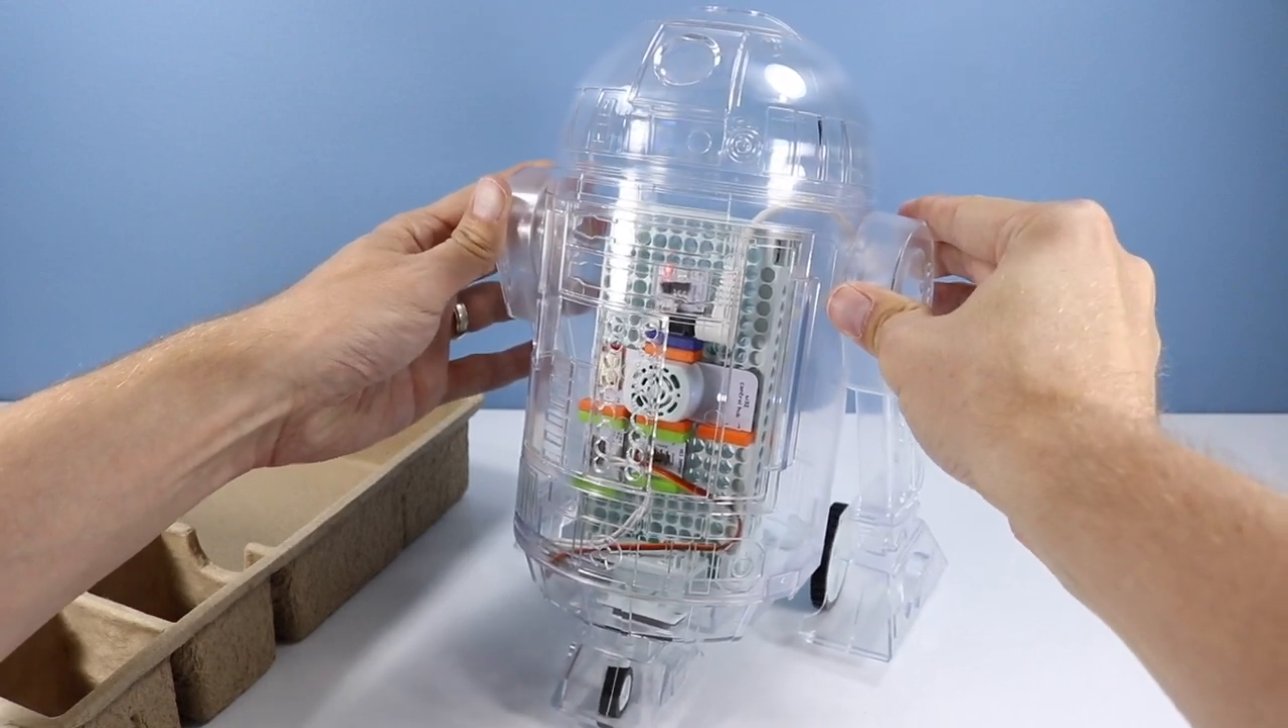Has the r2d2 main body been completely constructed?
Yes.